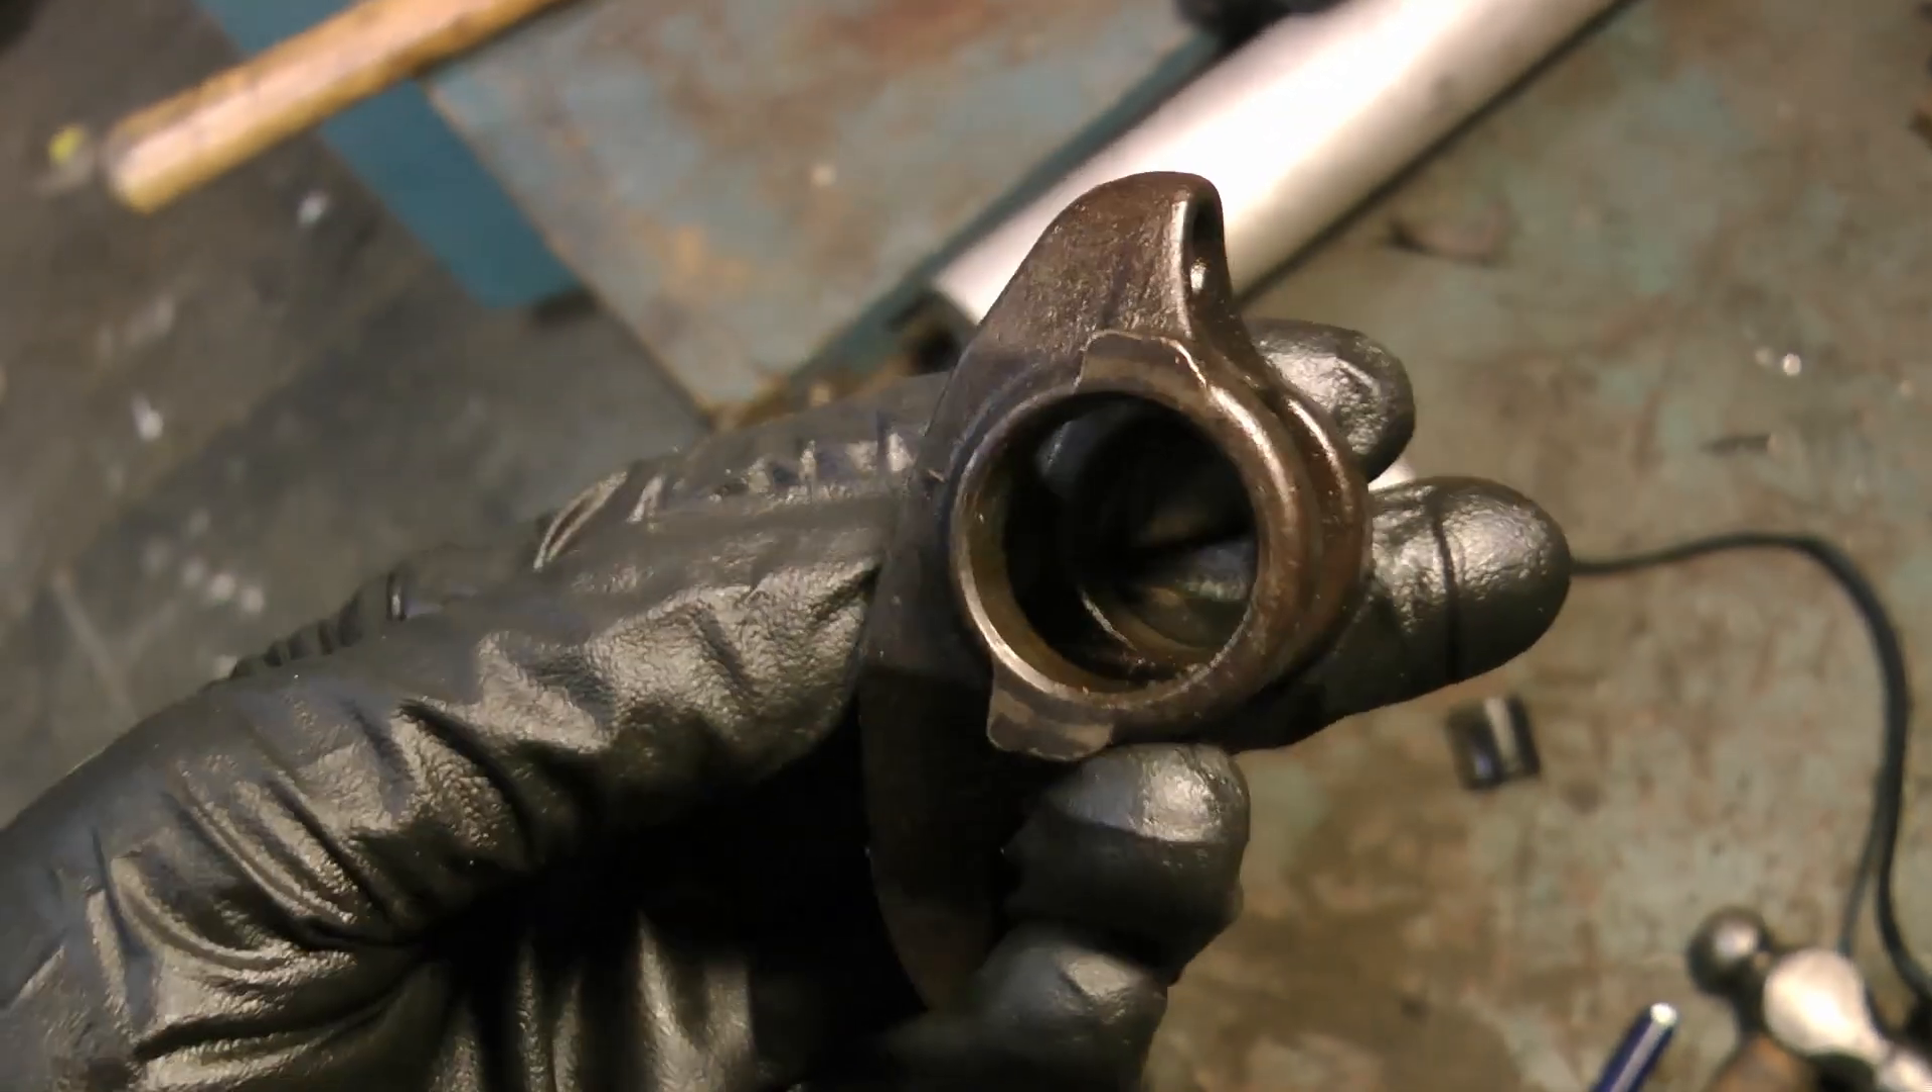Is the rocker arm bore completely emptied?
Yes.